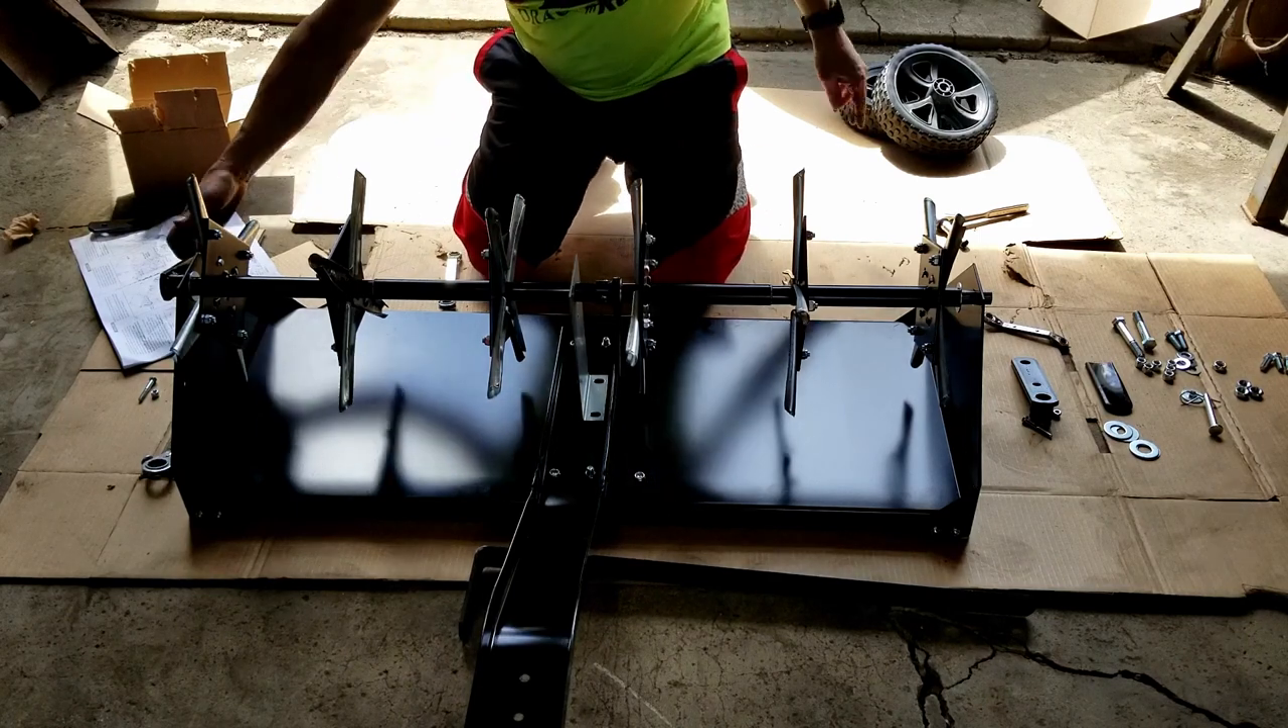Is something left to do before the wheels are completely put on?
Yes.